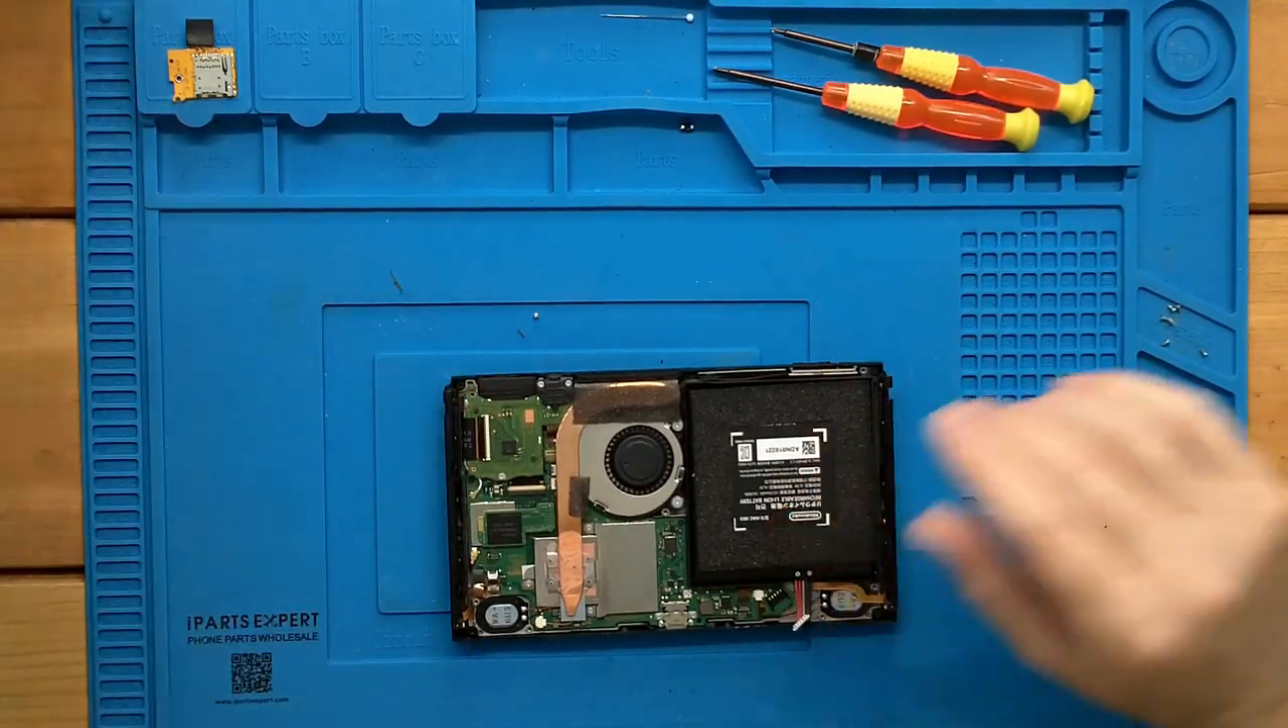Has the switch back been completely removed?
Yes.